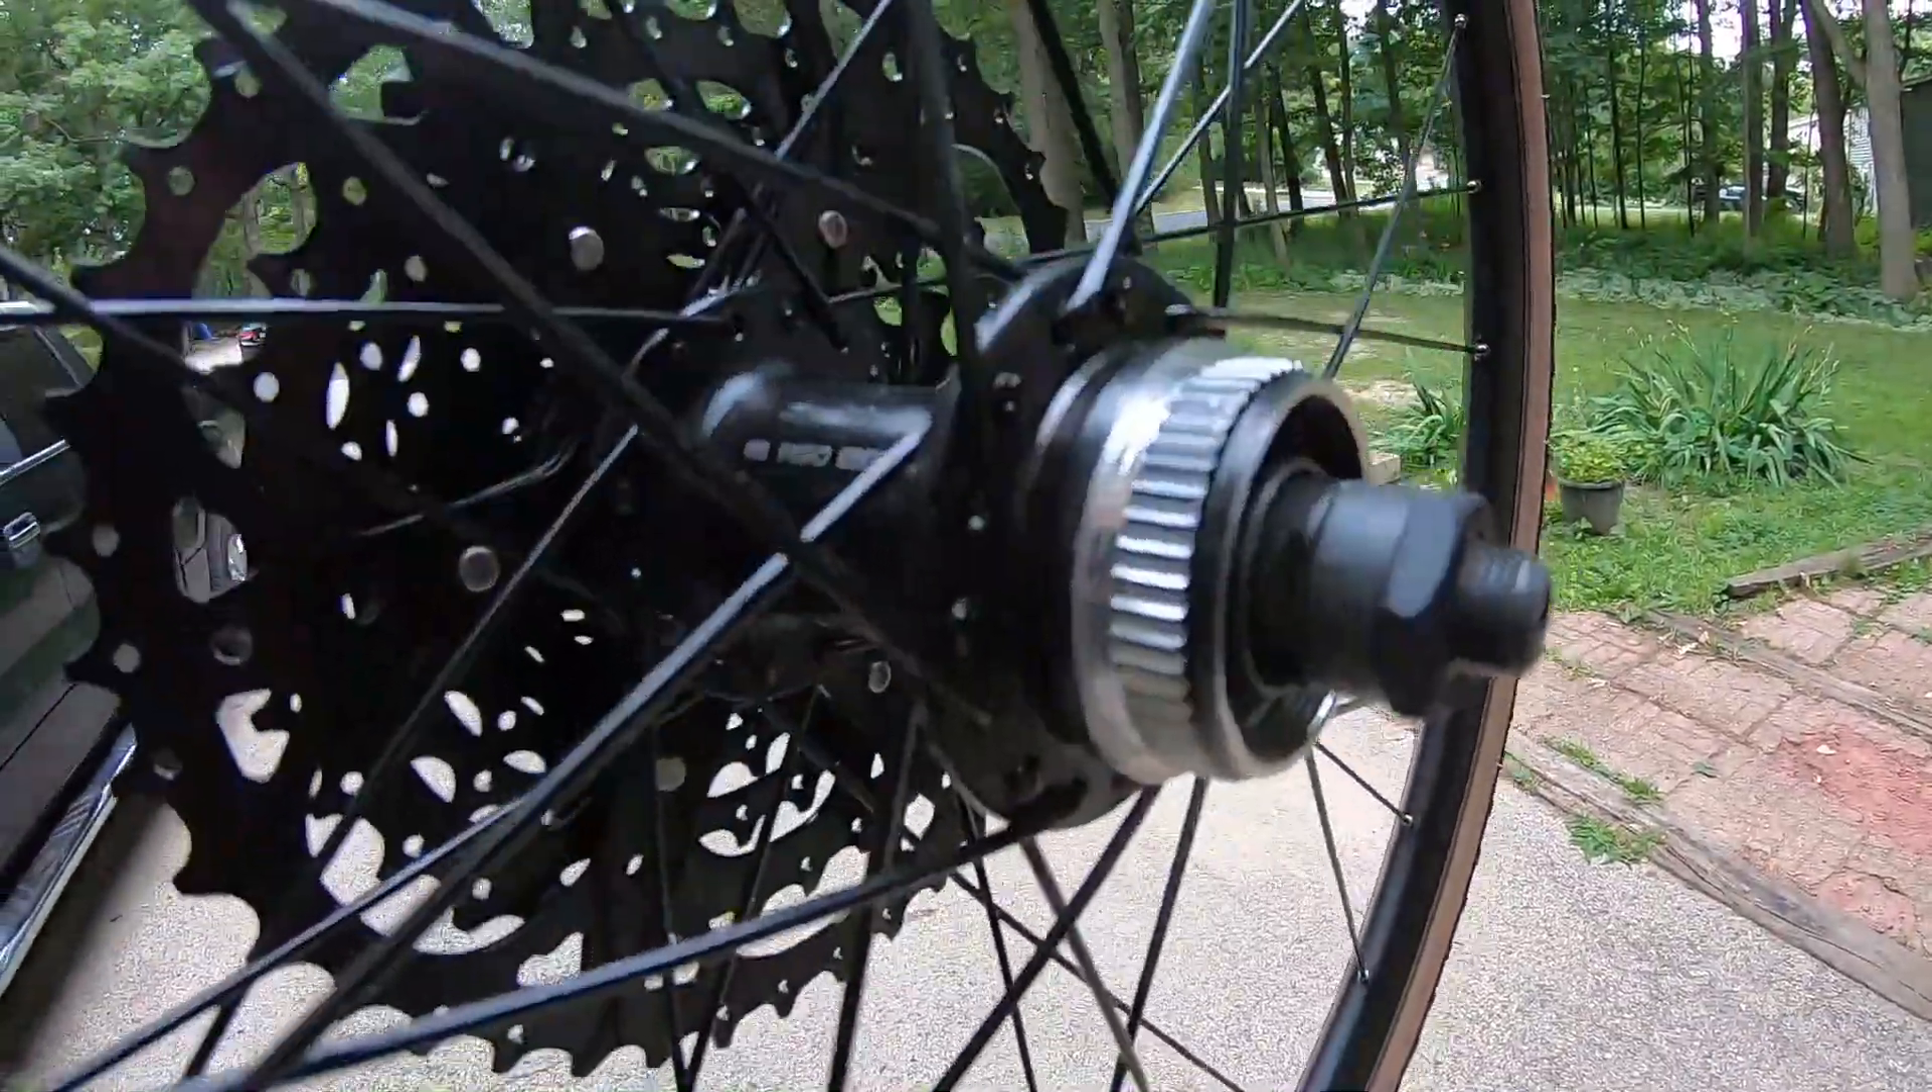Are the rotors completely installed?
No.